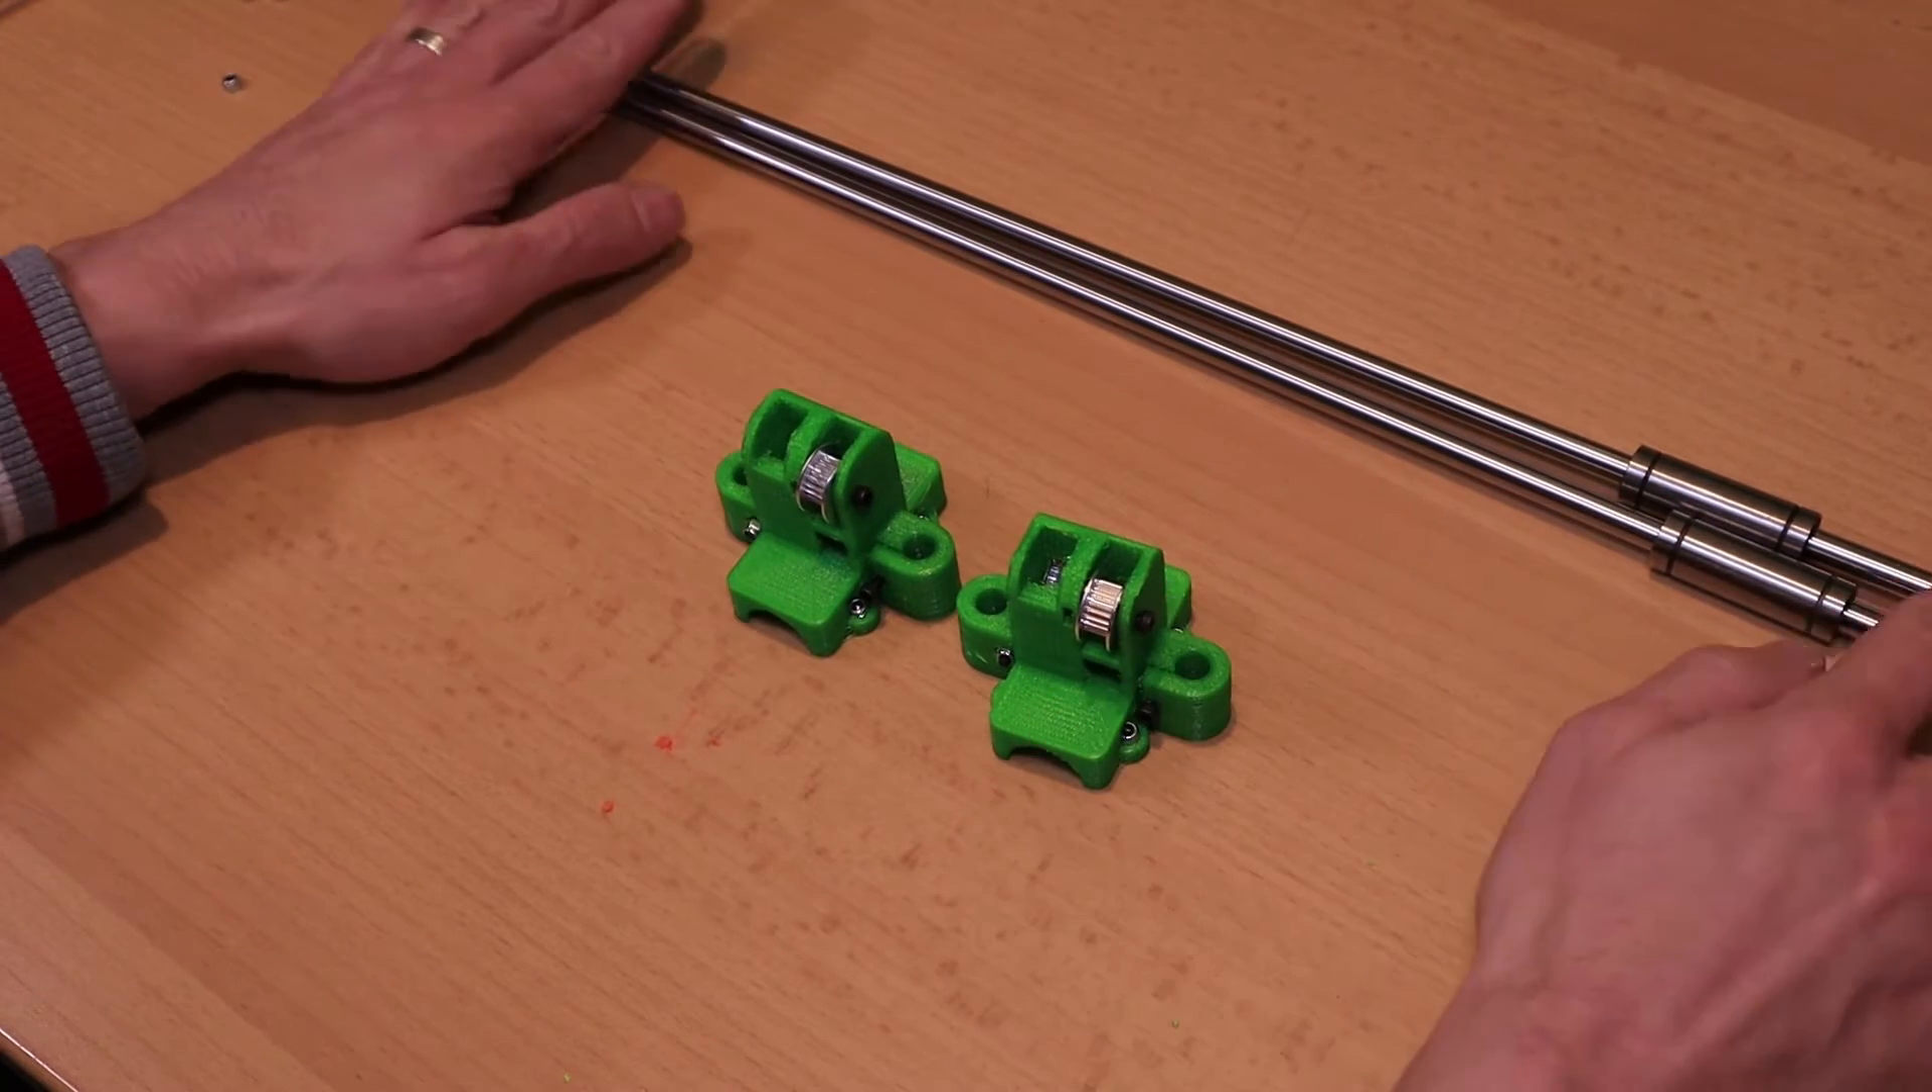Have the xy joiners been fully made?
Yes.